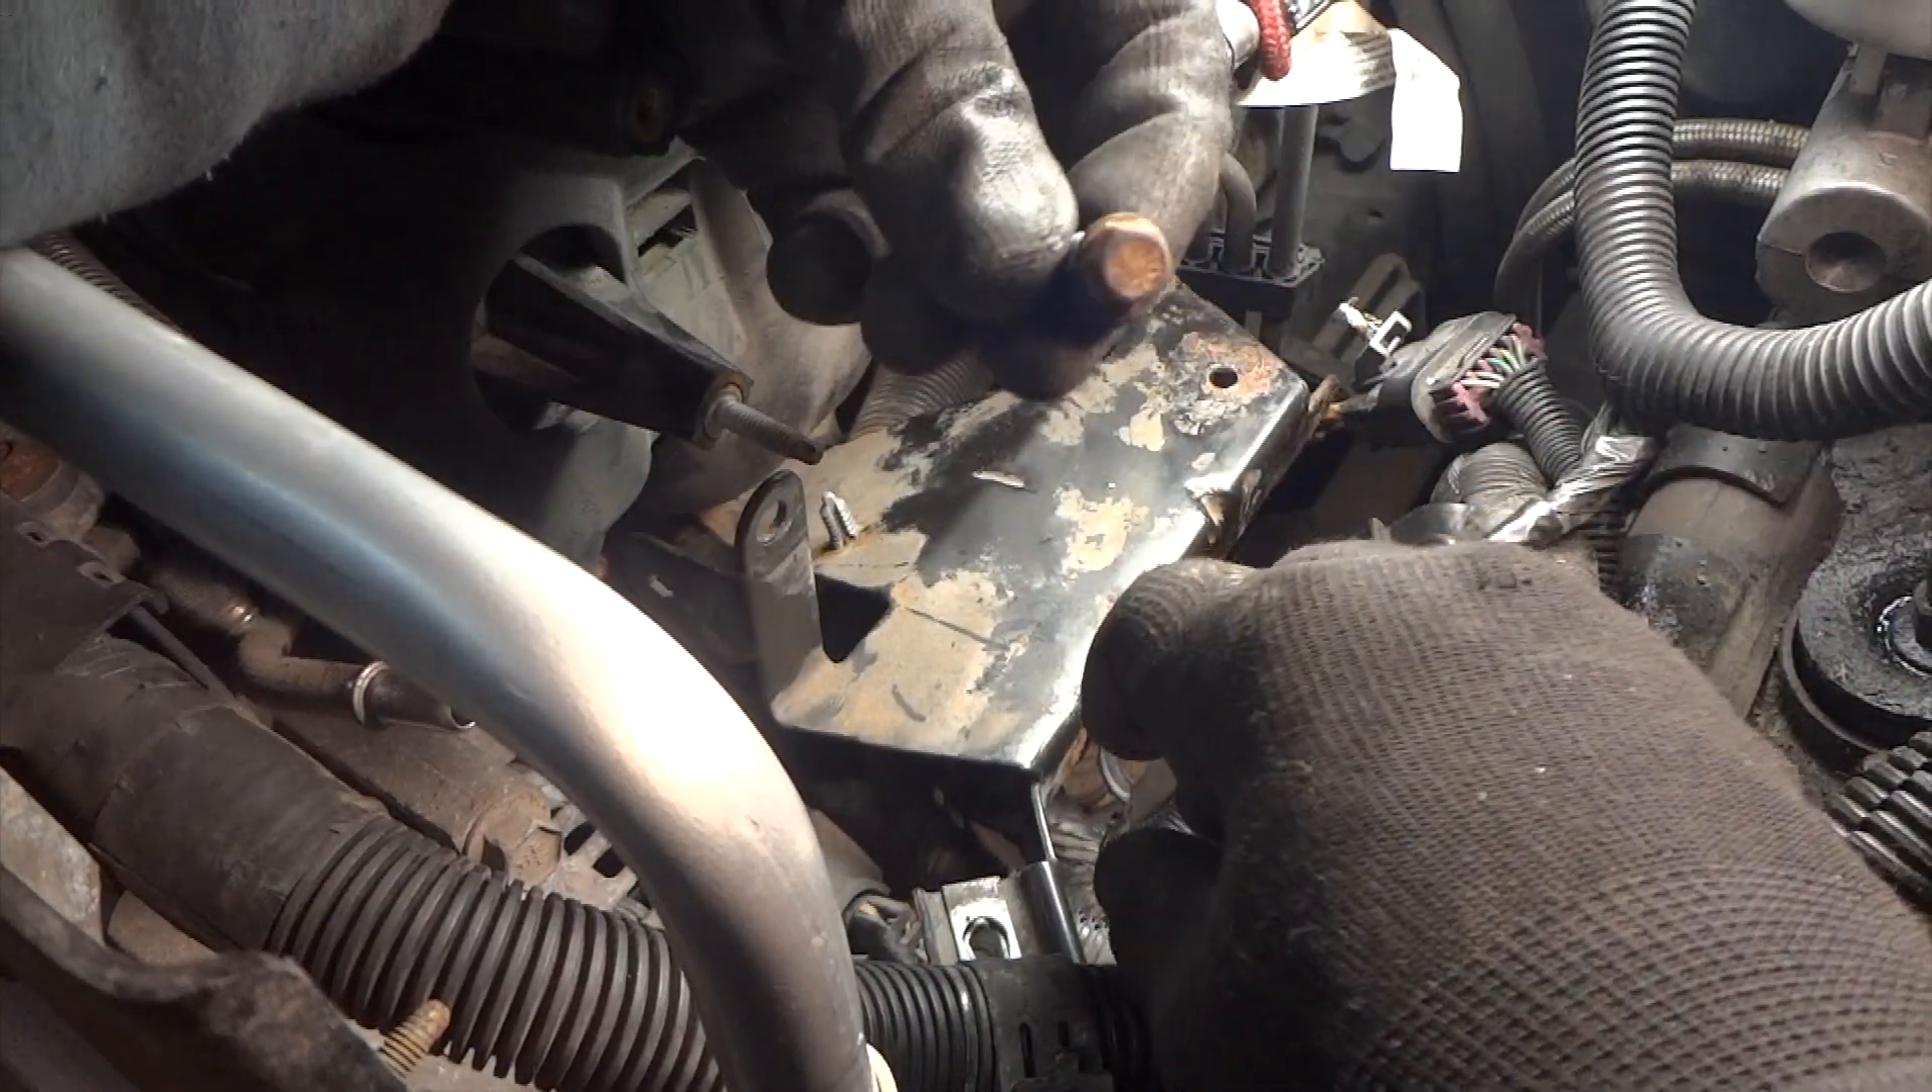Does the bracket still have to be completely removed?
Yes.